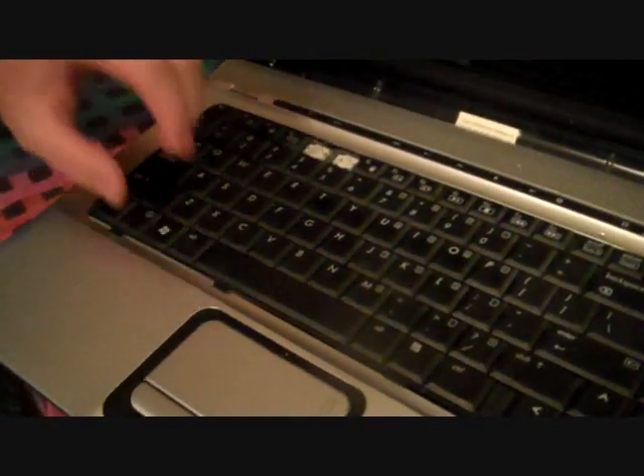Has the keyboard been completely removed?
No.